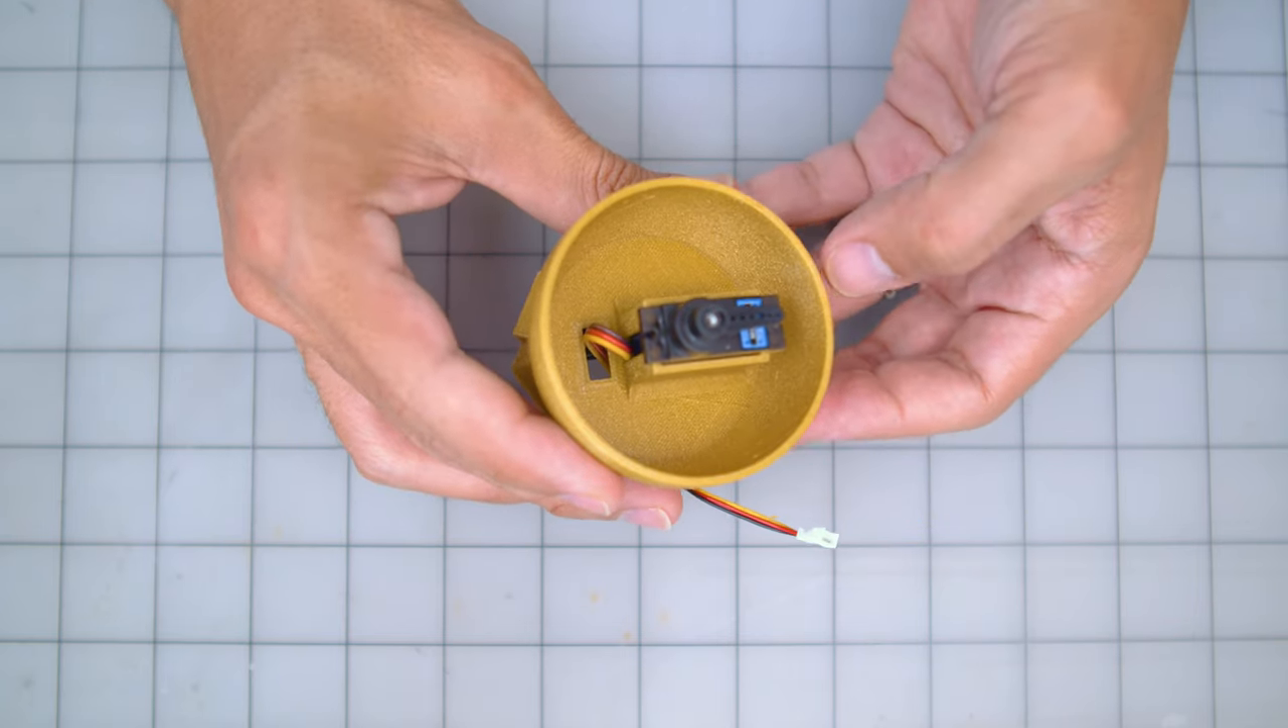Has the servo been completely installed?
Yes.